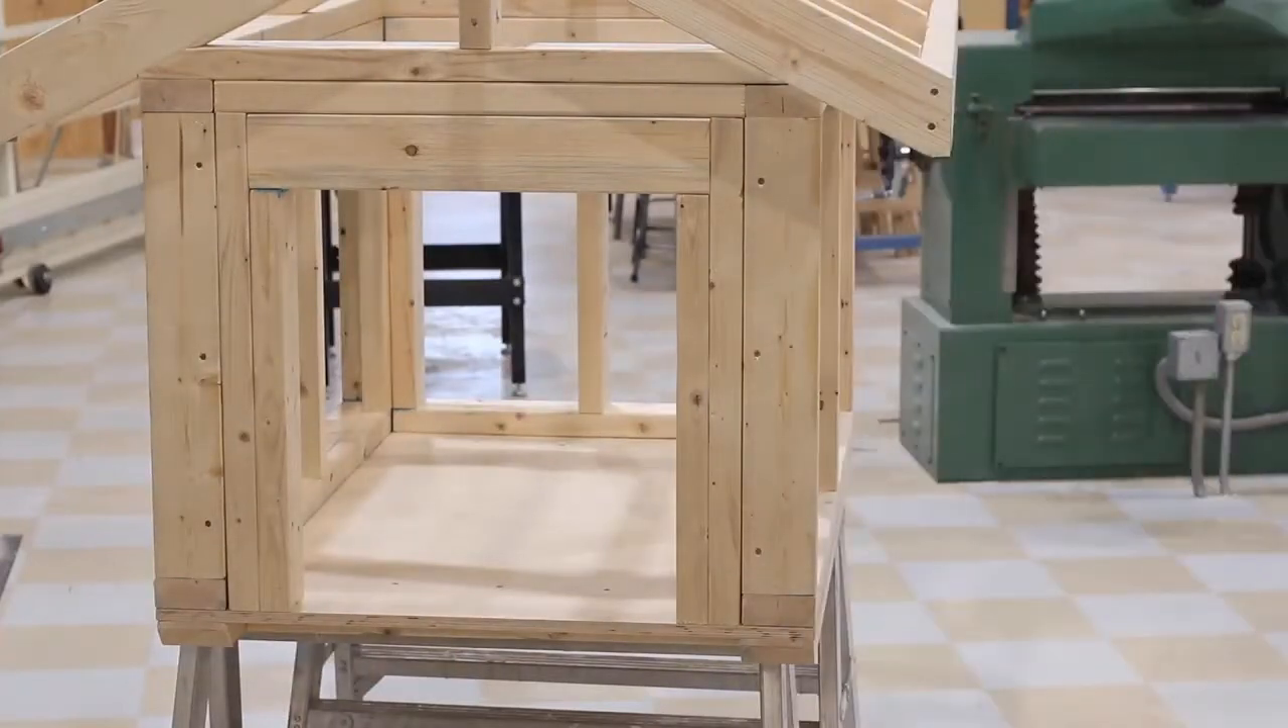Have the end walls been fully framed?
Yes.